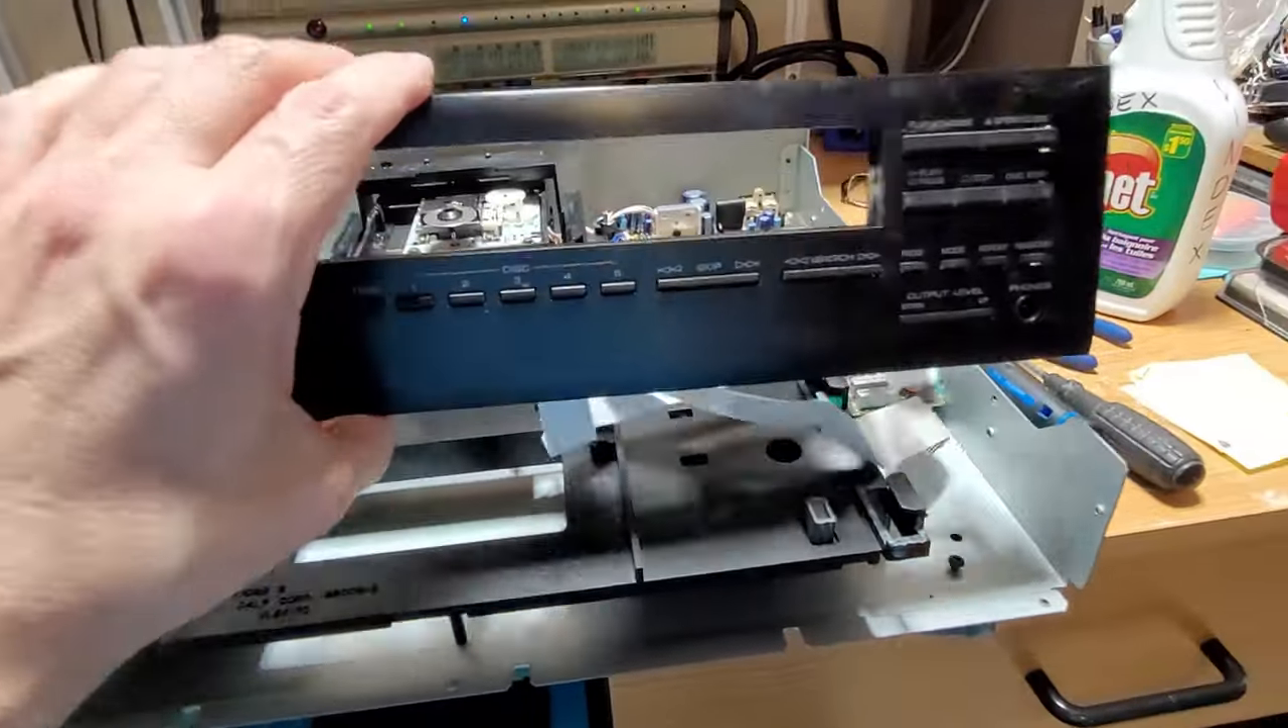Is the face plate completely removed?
Yes.